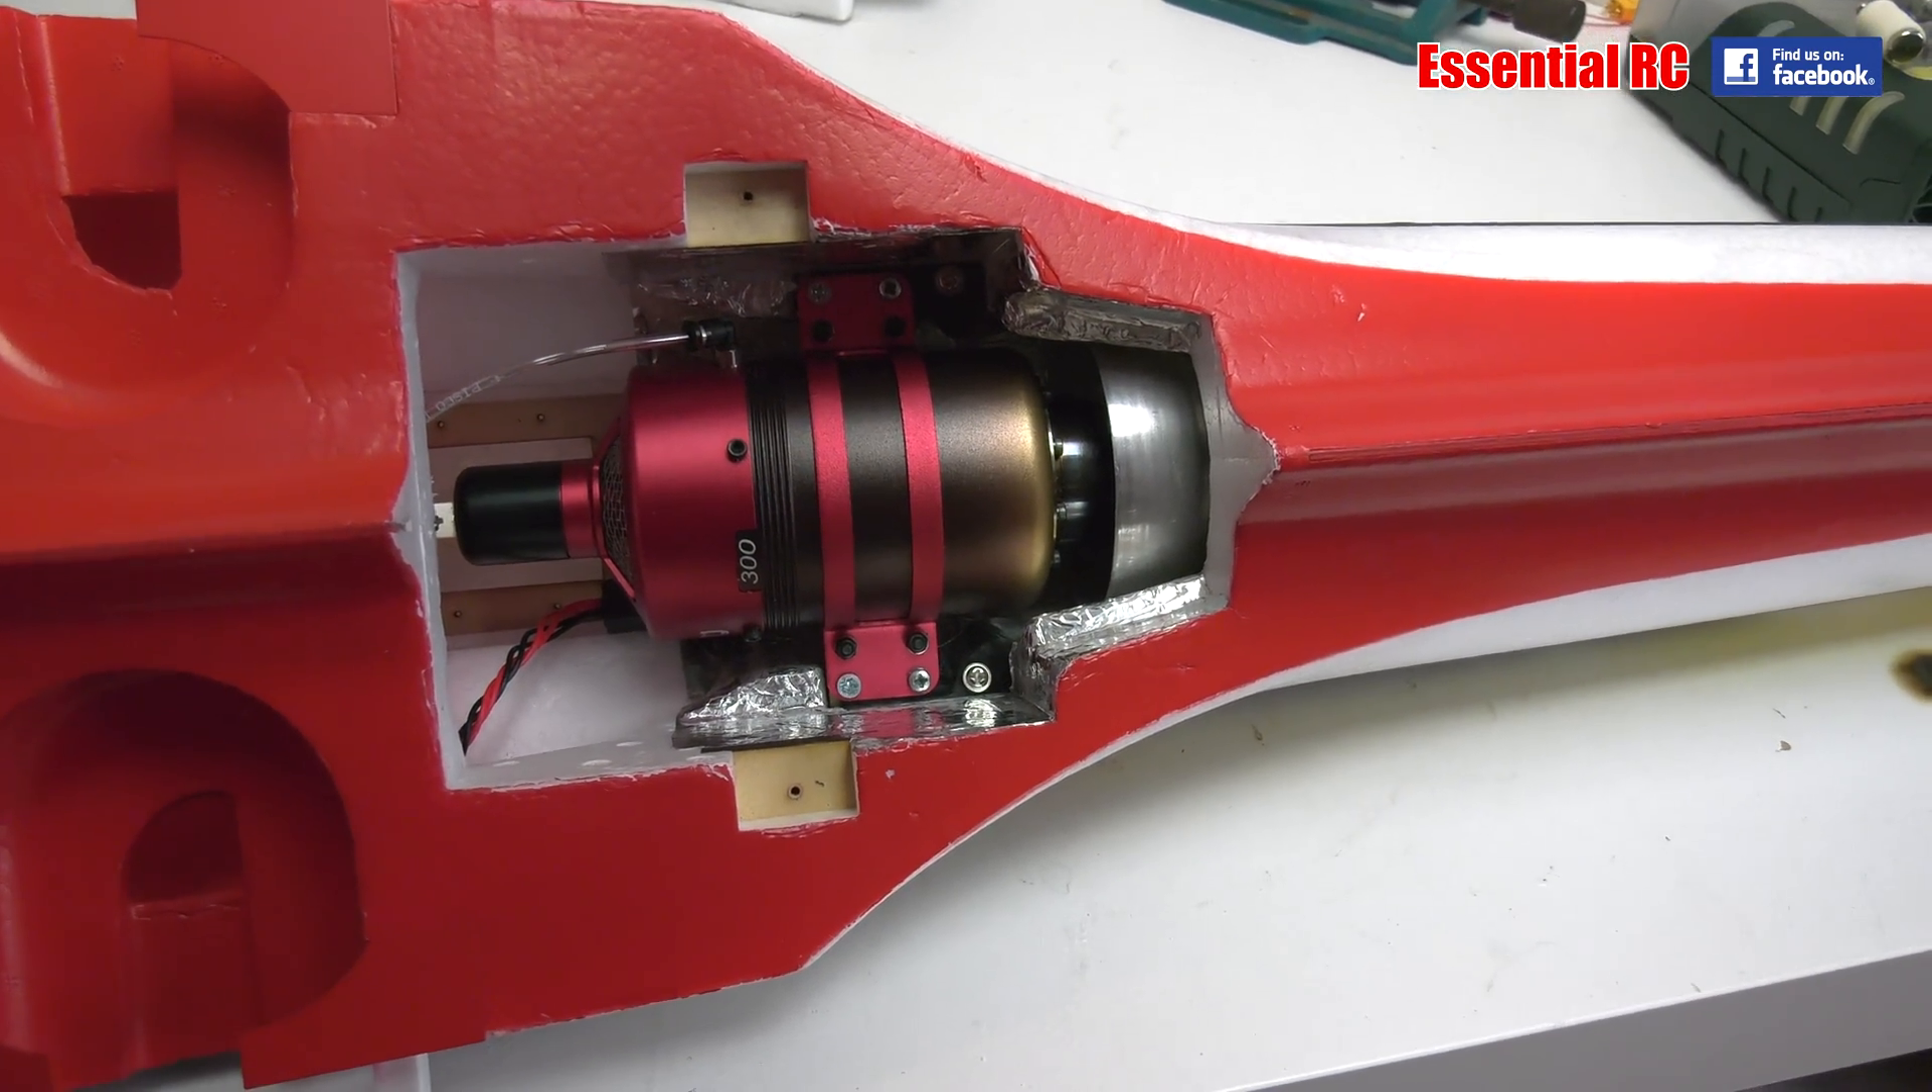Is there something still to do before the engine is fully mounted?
No.